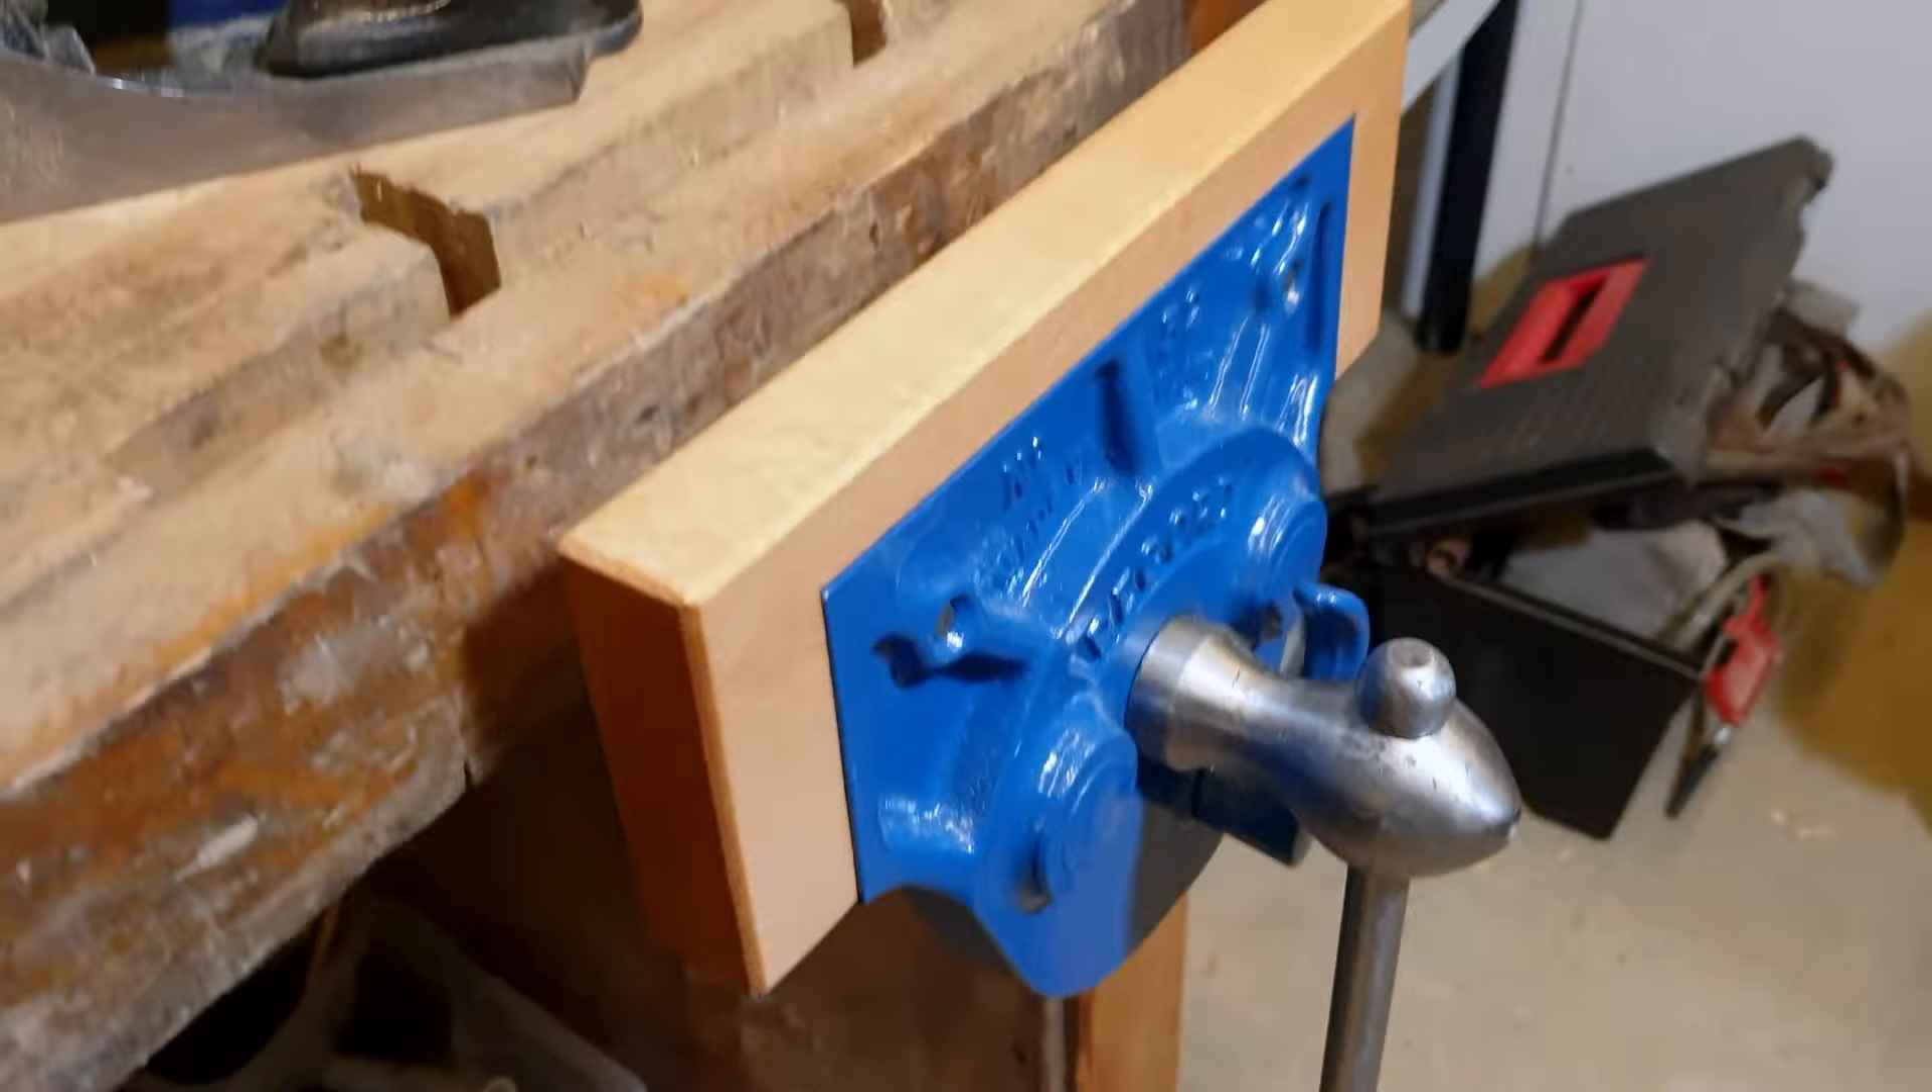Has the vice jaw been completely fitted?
Yes.